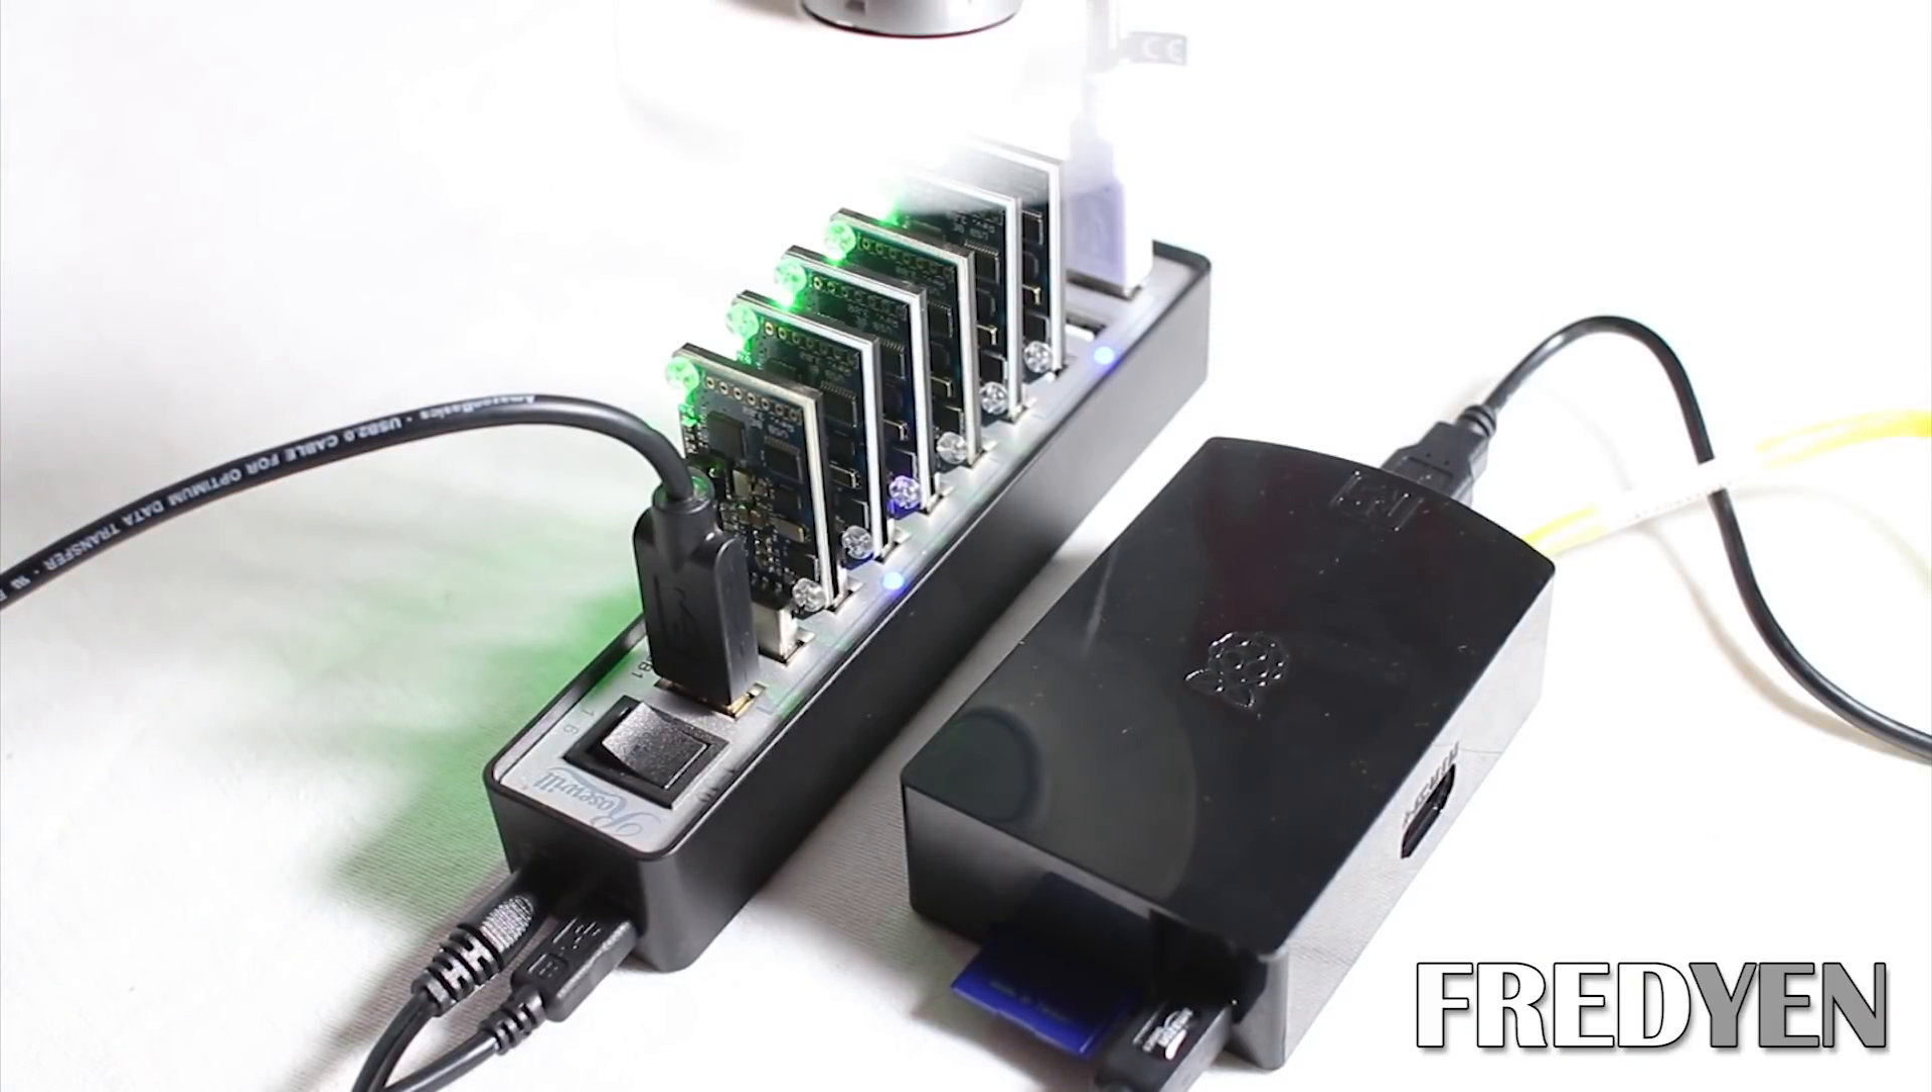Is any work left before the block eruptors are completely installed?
No.